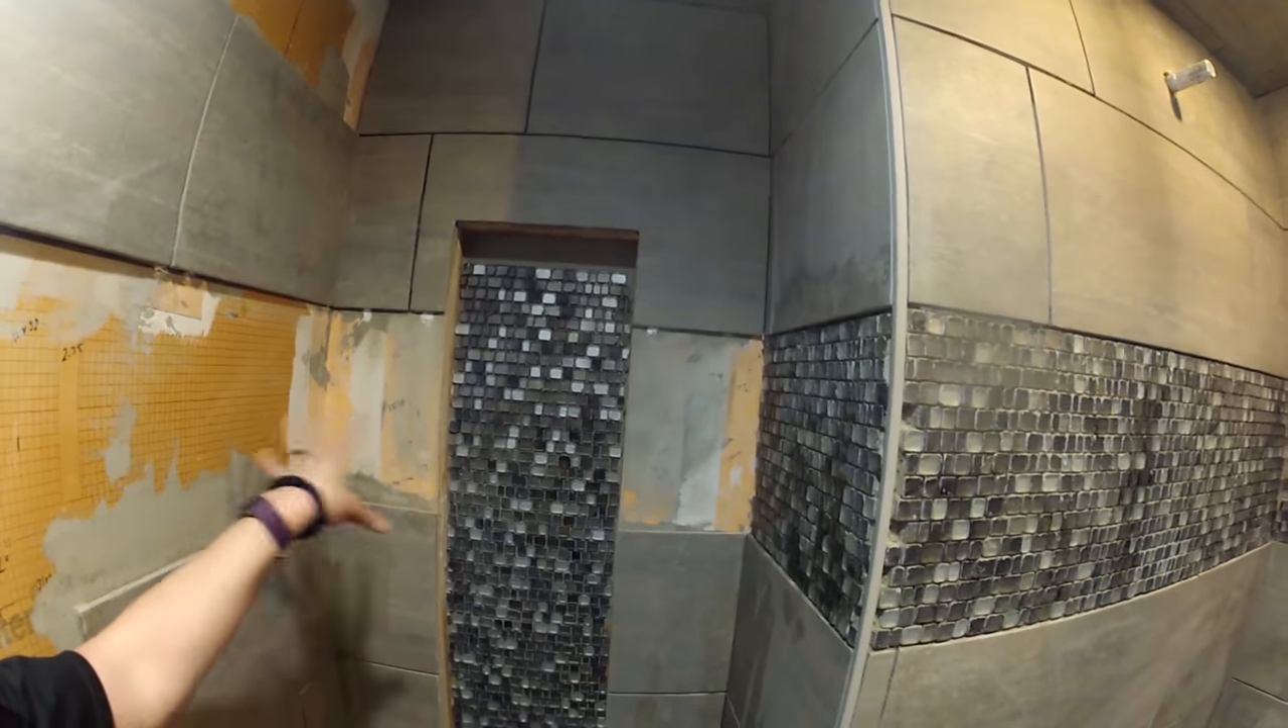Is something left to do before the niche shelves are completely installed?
Yes.